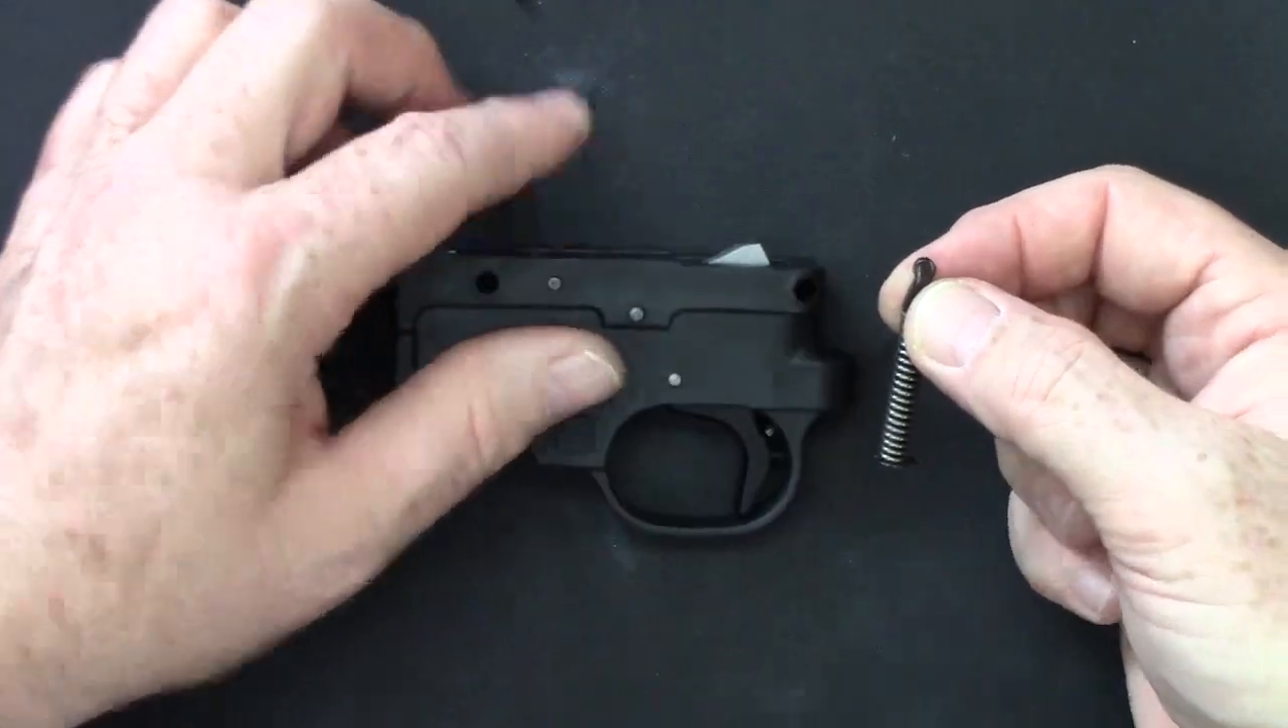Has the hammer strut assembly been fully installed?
No.